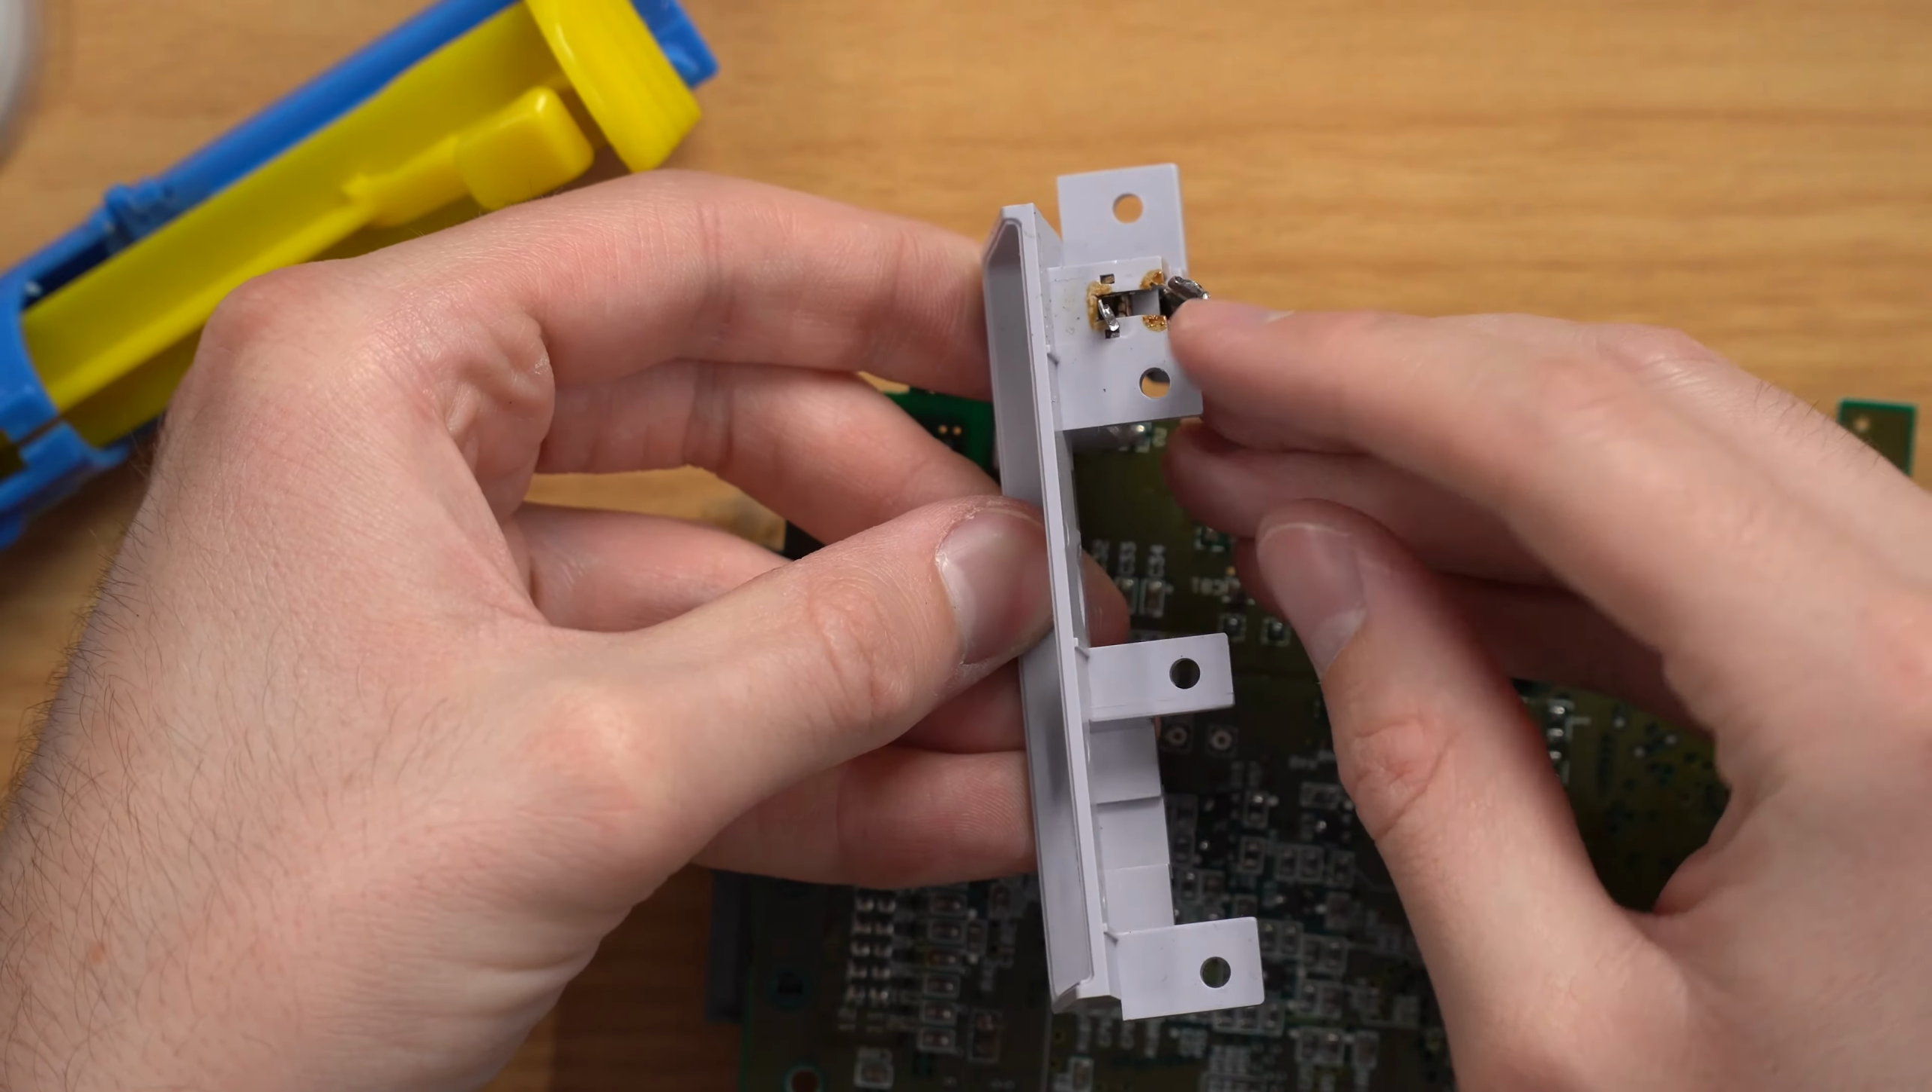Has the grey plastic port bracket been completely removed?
Yes.